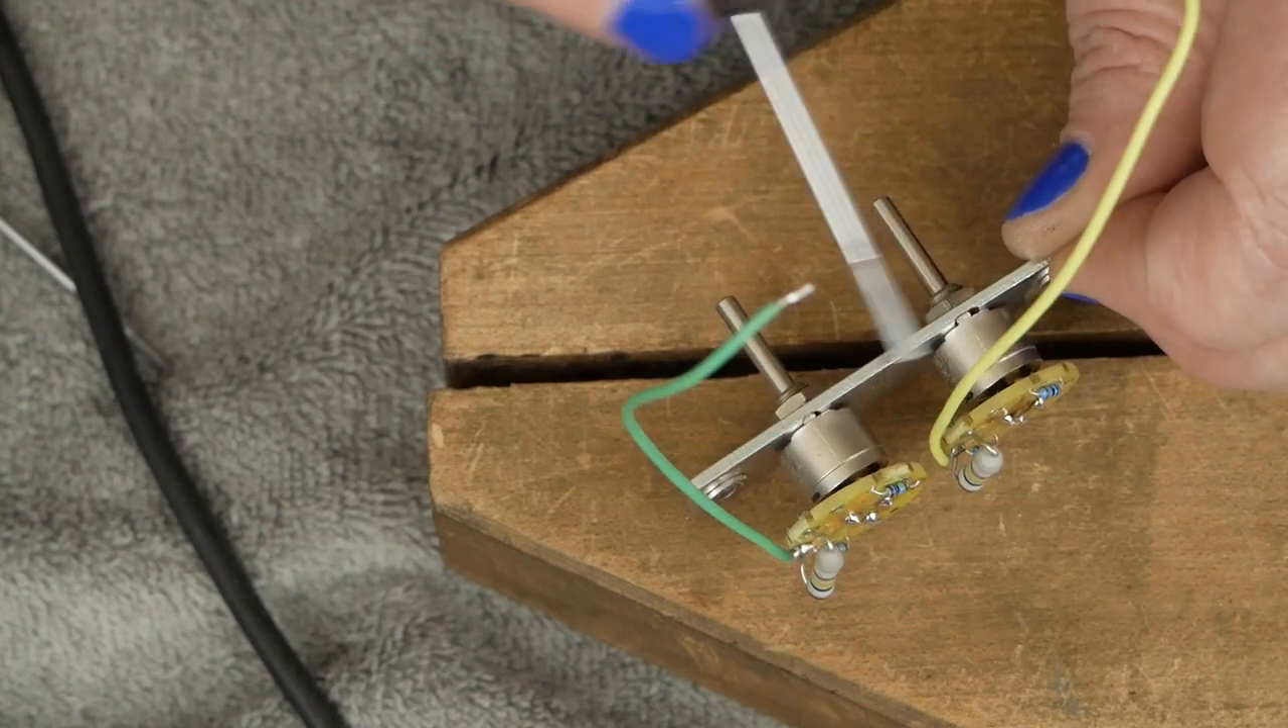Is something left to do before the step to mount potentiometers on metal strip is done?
No.